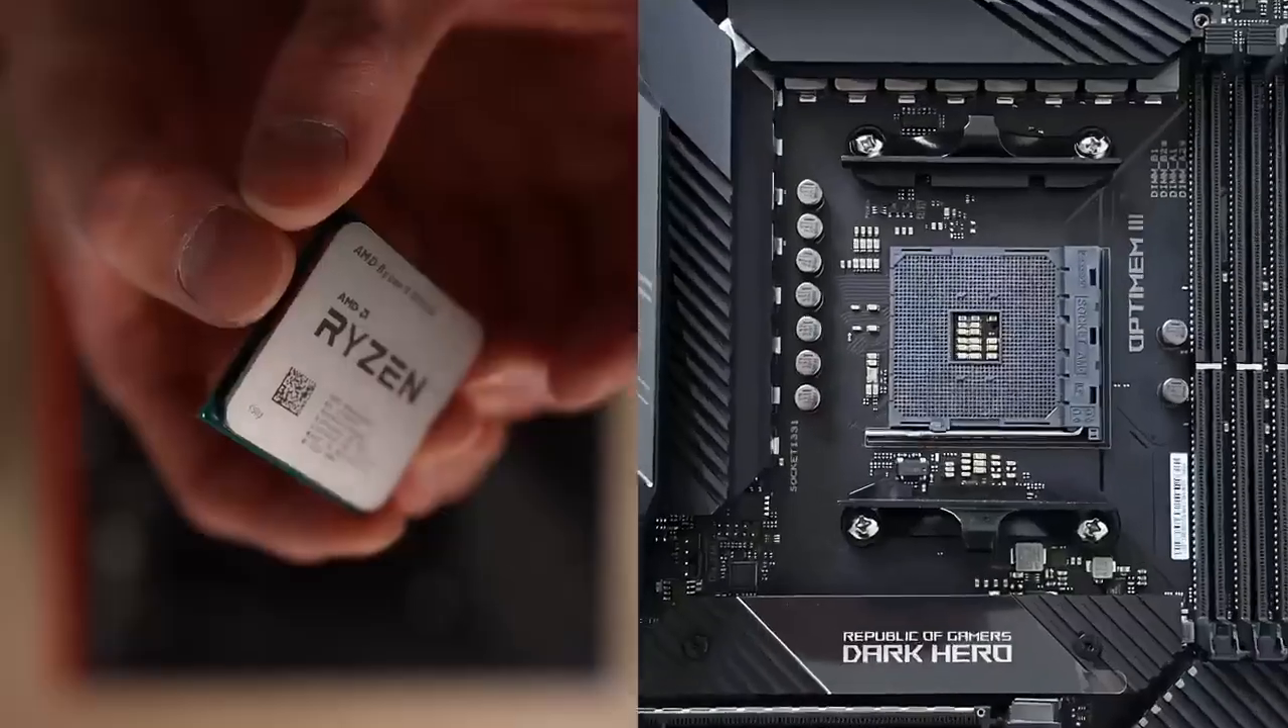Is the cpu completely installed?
No.